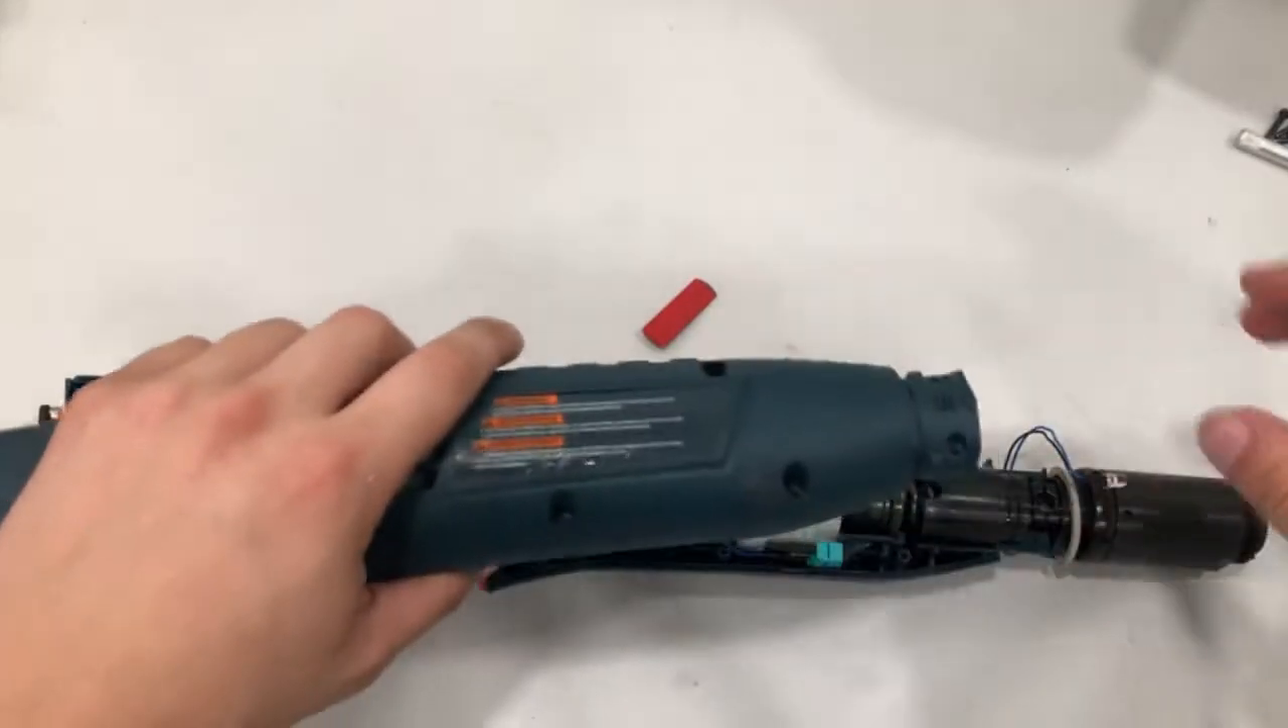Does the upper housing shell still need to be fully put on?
Yes.